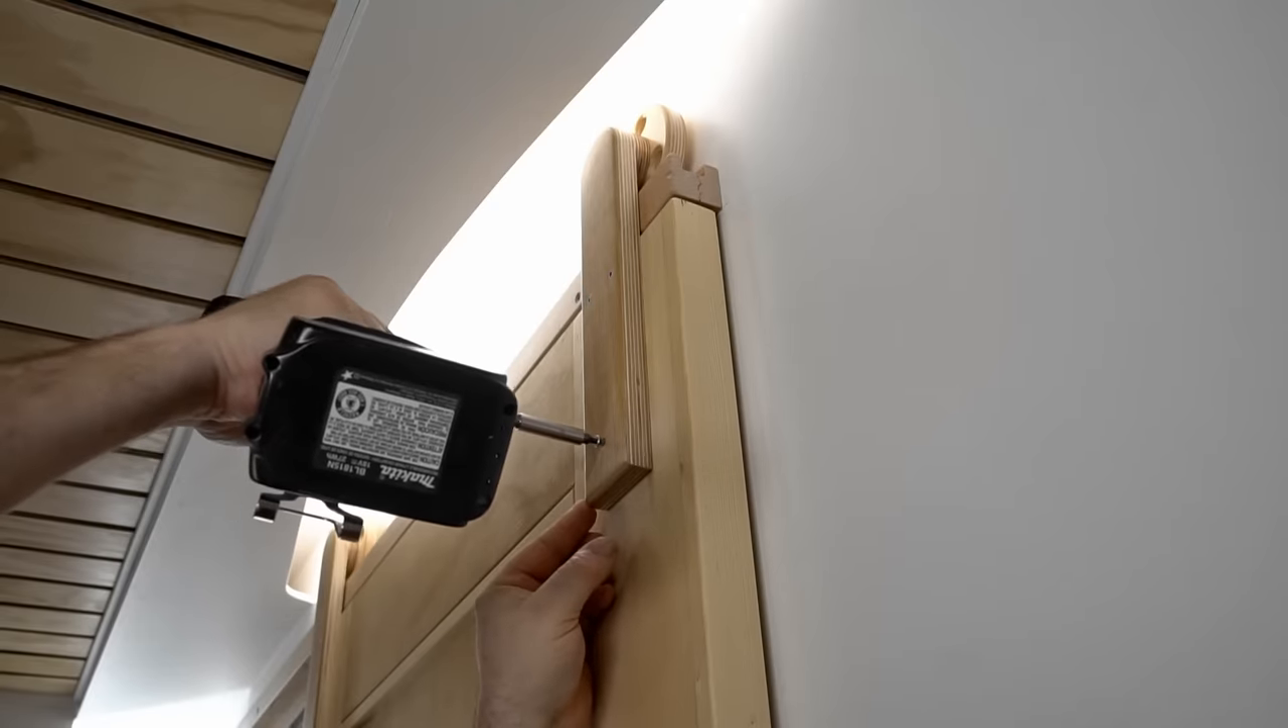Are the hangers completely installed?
No.